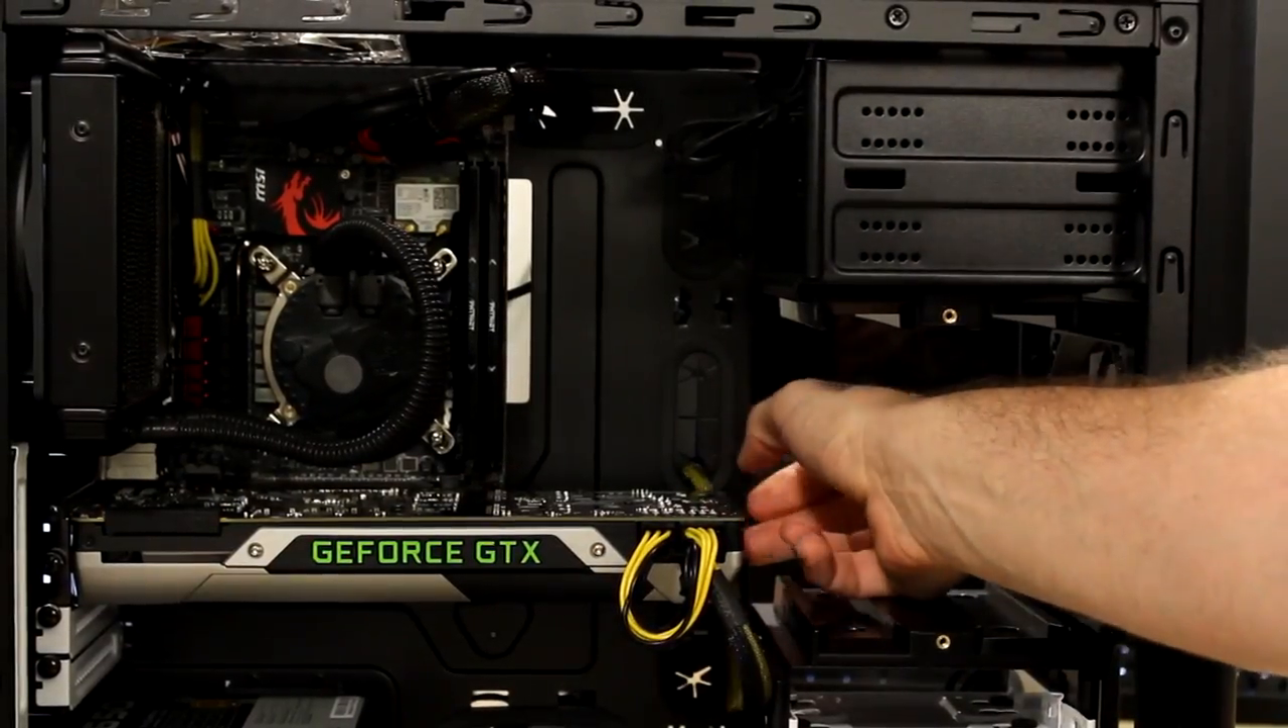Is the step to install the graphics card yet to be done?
No.